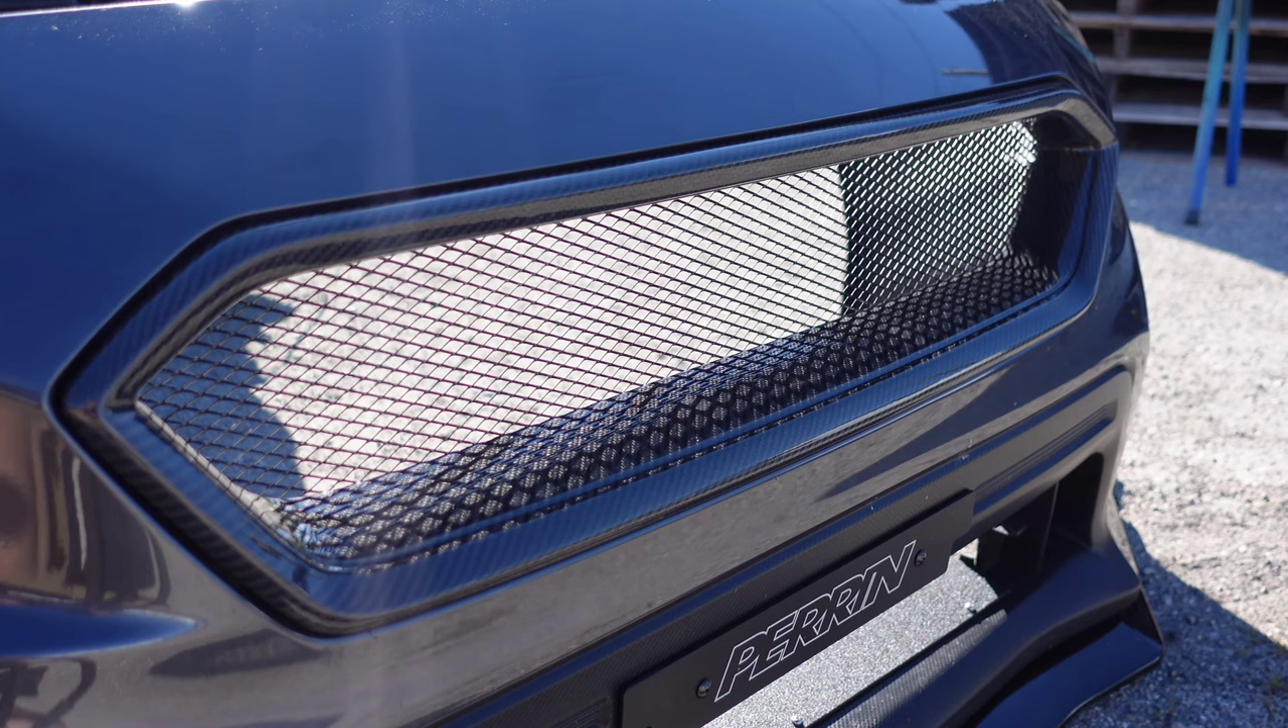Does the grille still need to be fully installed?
No.